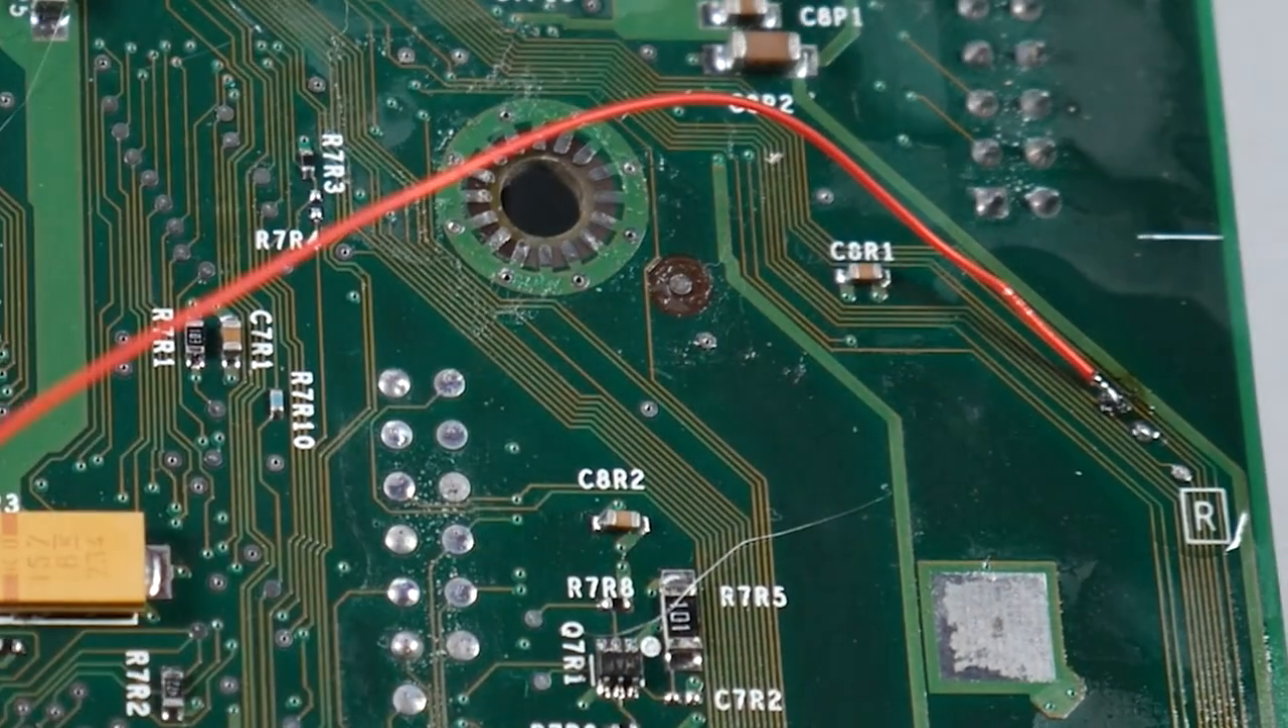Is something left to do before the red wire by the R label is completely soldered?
No.